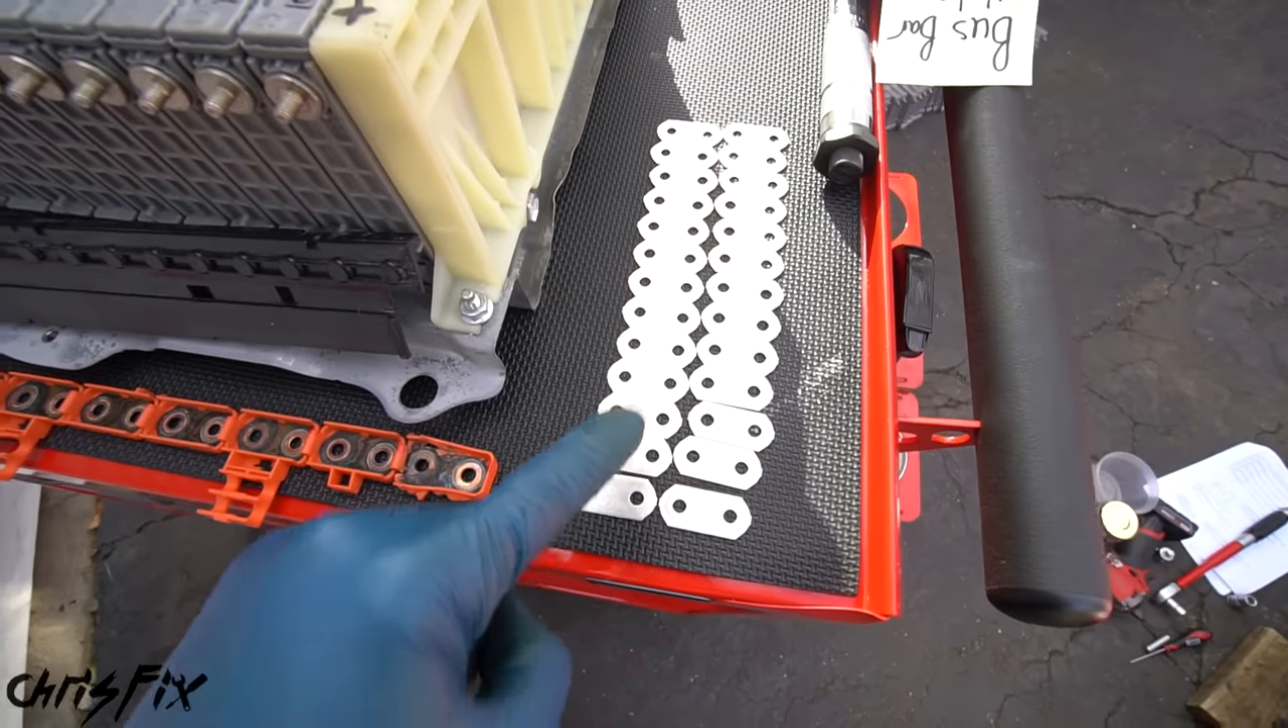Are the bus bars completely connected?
No.